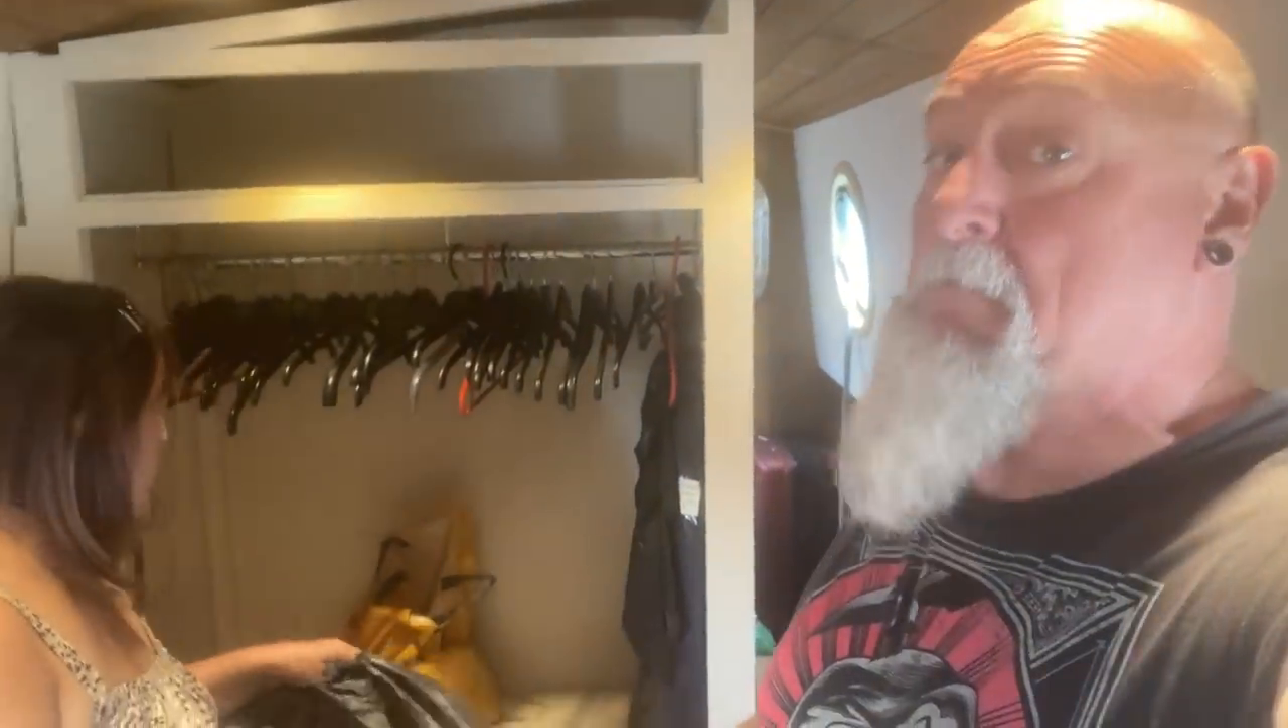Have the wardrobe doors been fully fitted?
No.